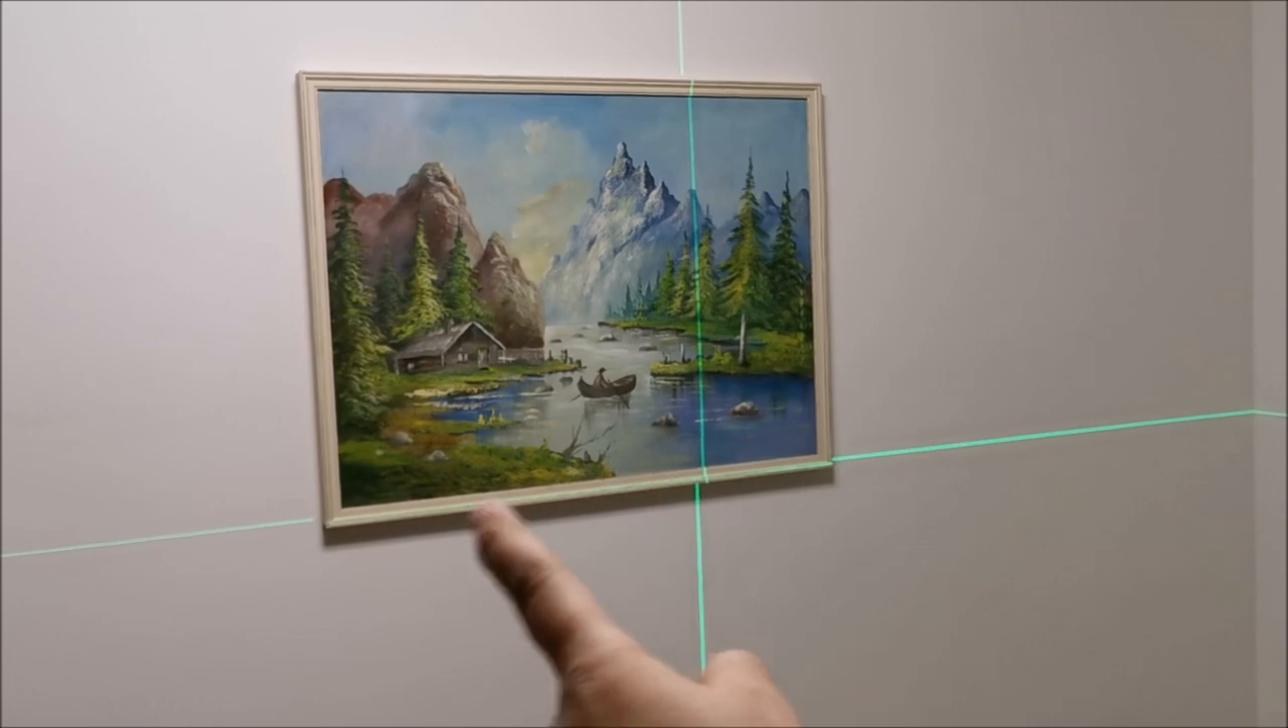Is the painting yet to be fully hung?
No.